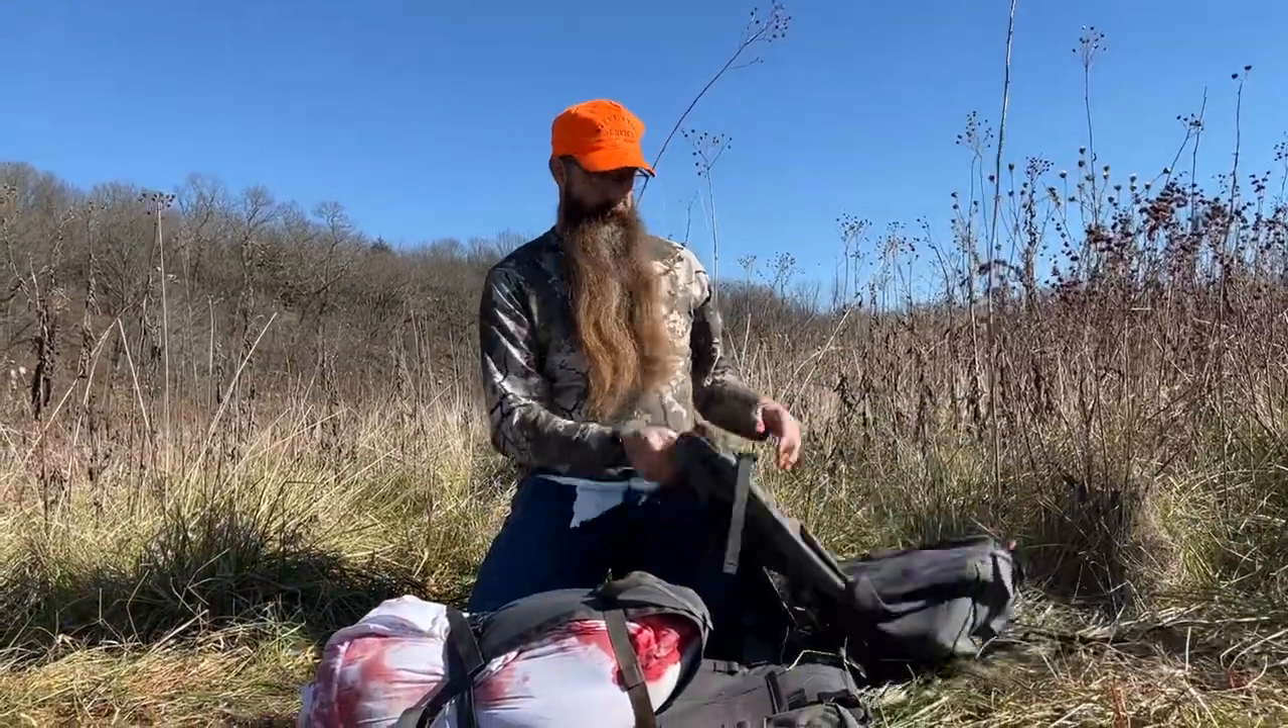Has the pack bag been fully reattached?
No.